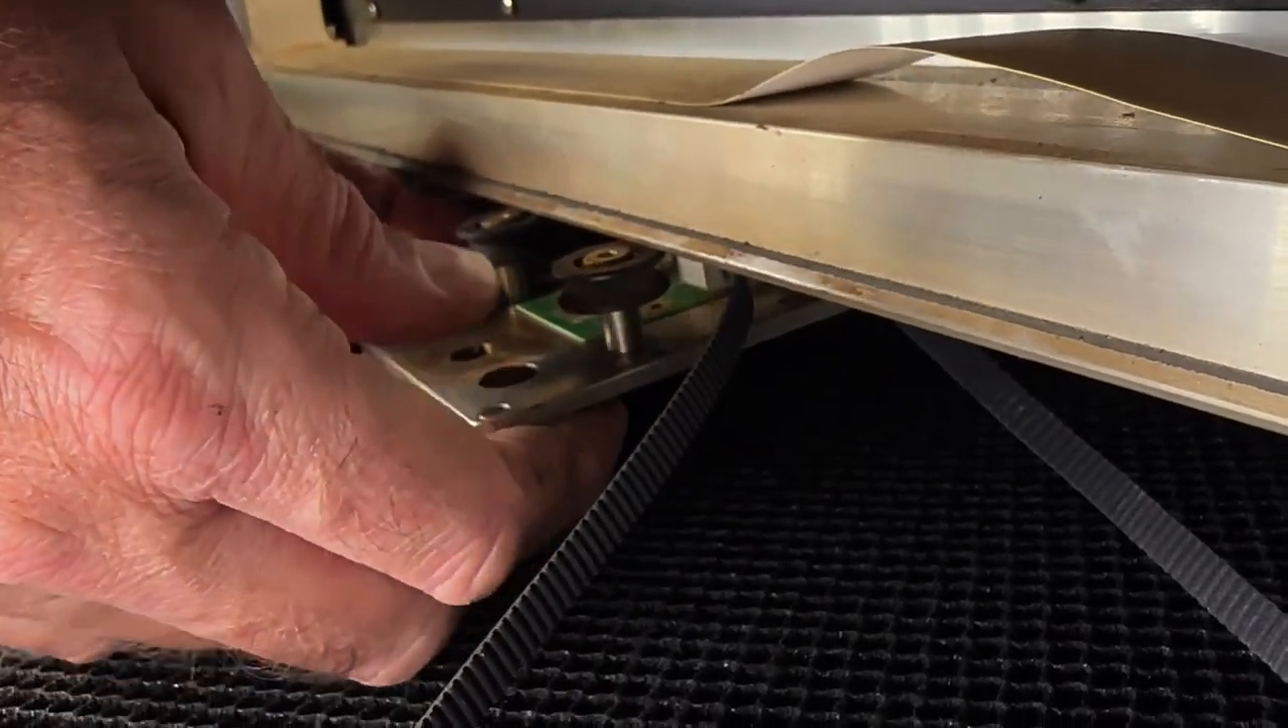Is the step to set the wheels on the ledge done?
No.